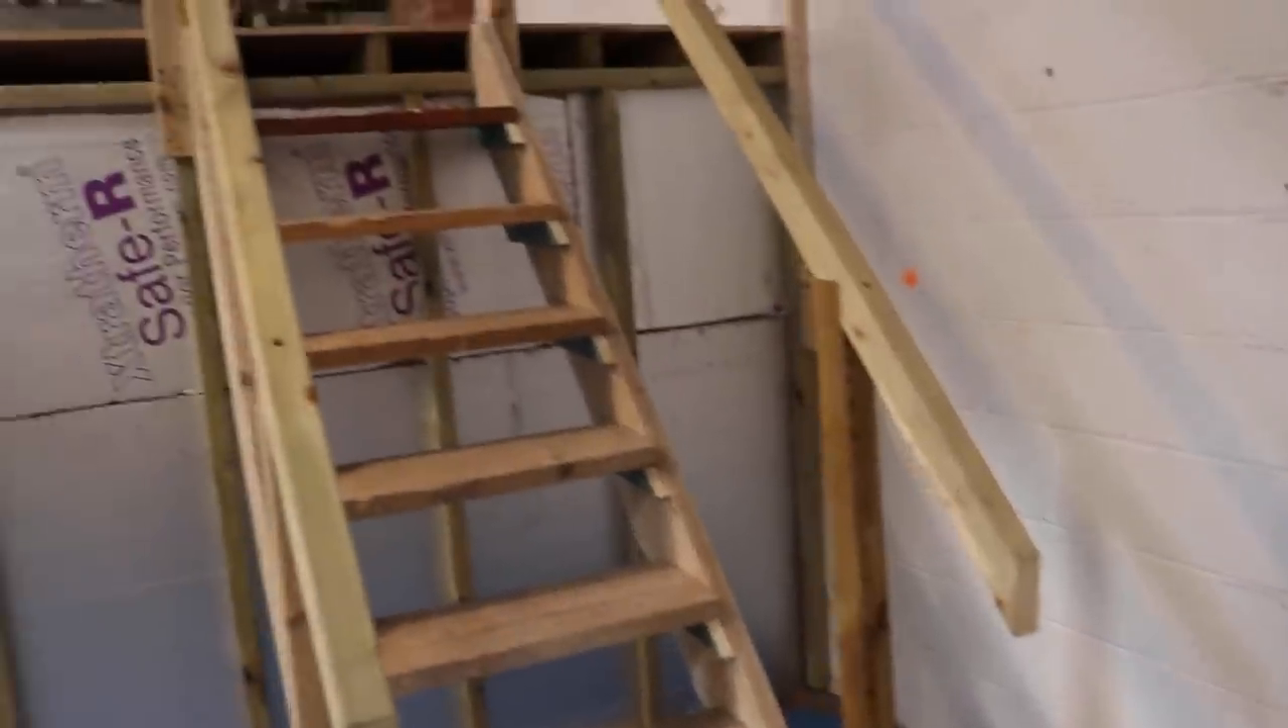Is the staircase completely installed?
Yes.